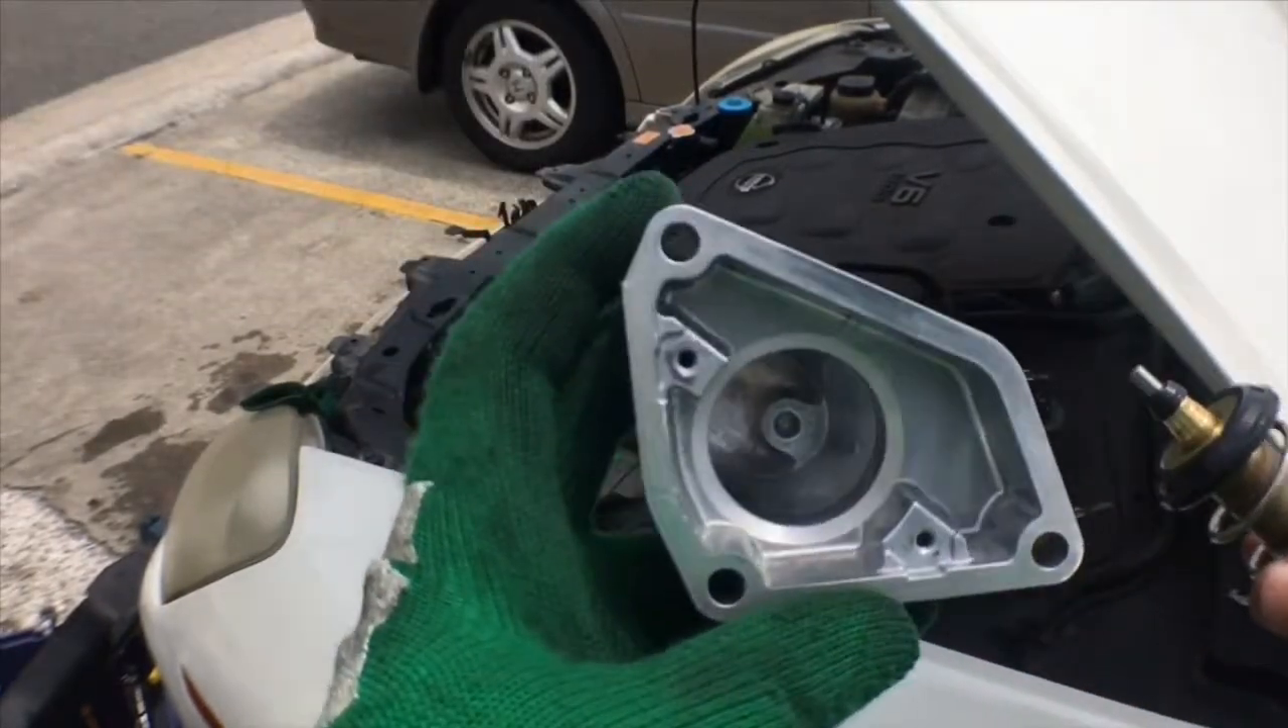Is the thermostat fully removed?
Yes.